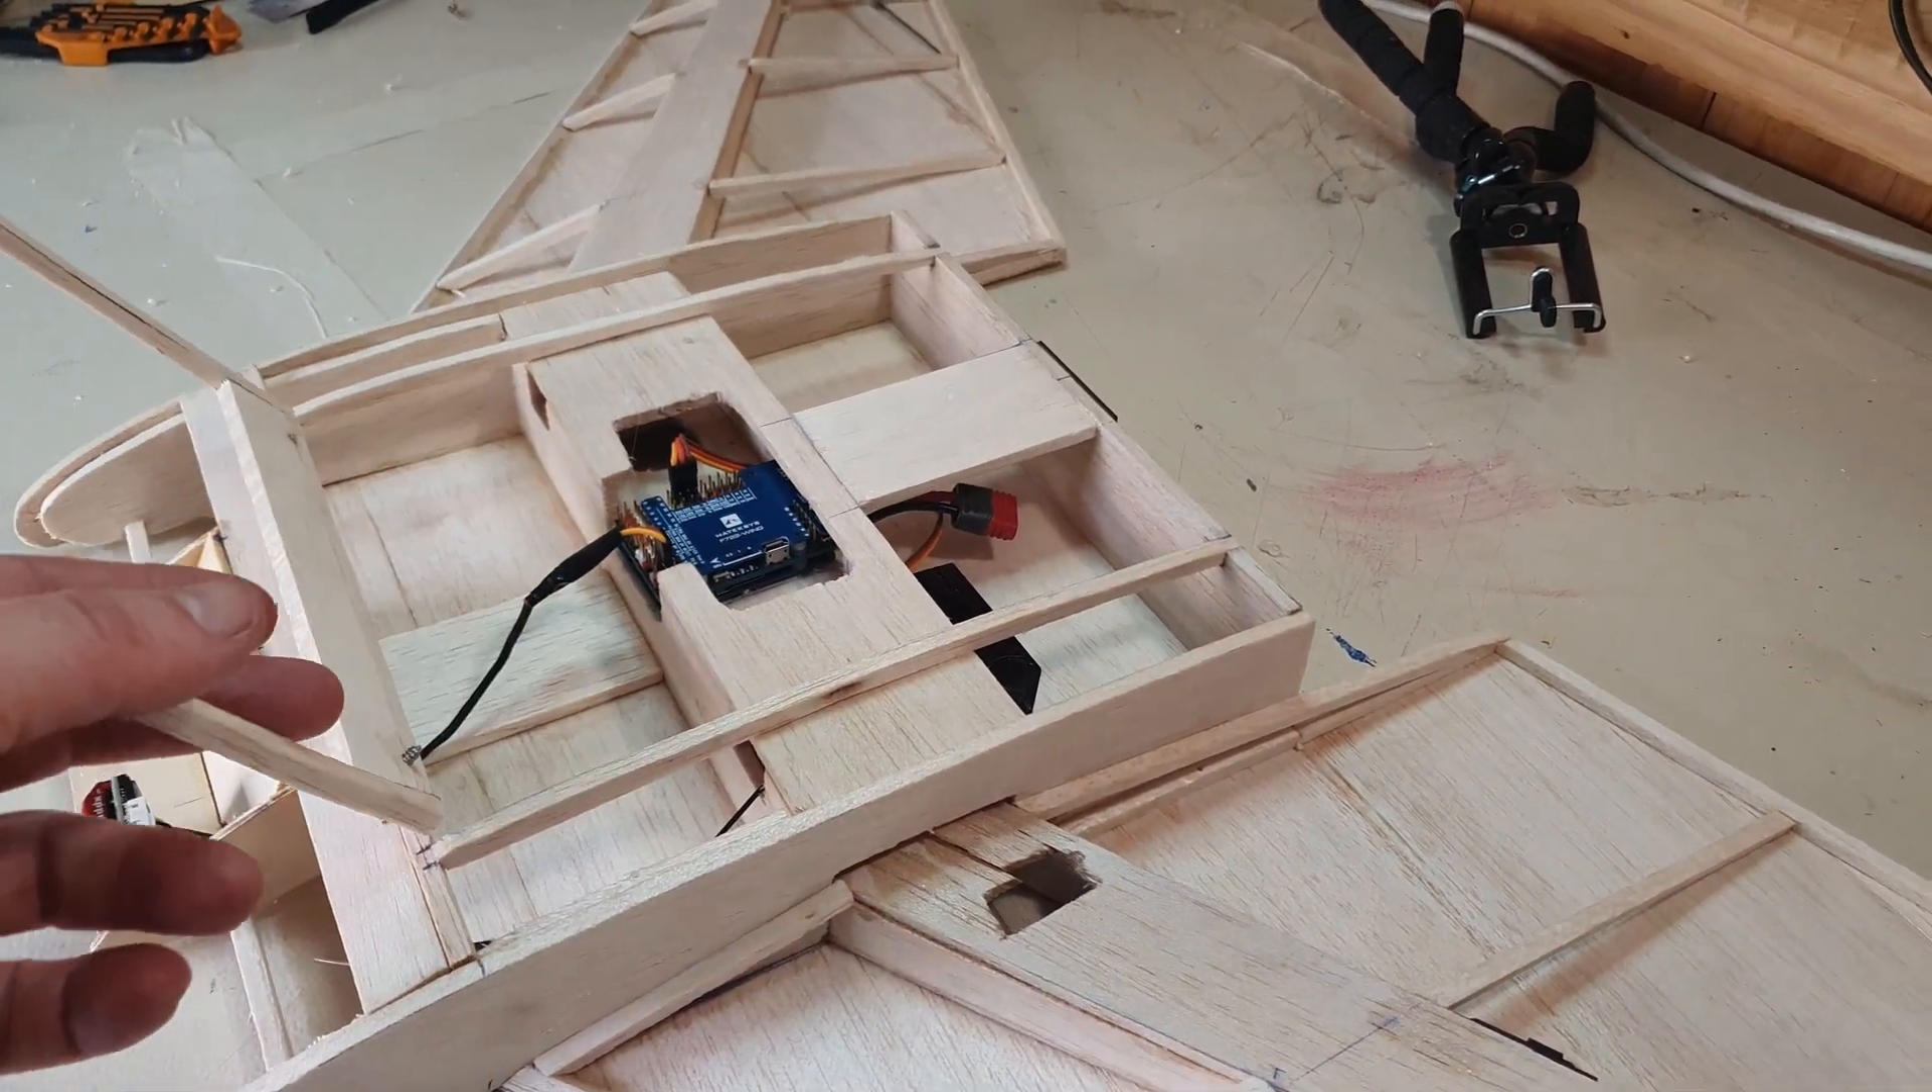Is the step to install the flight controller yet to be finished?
No.